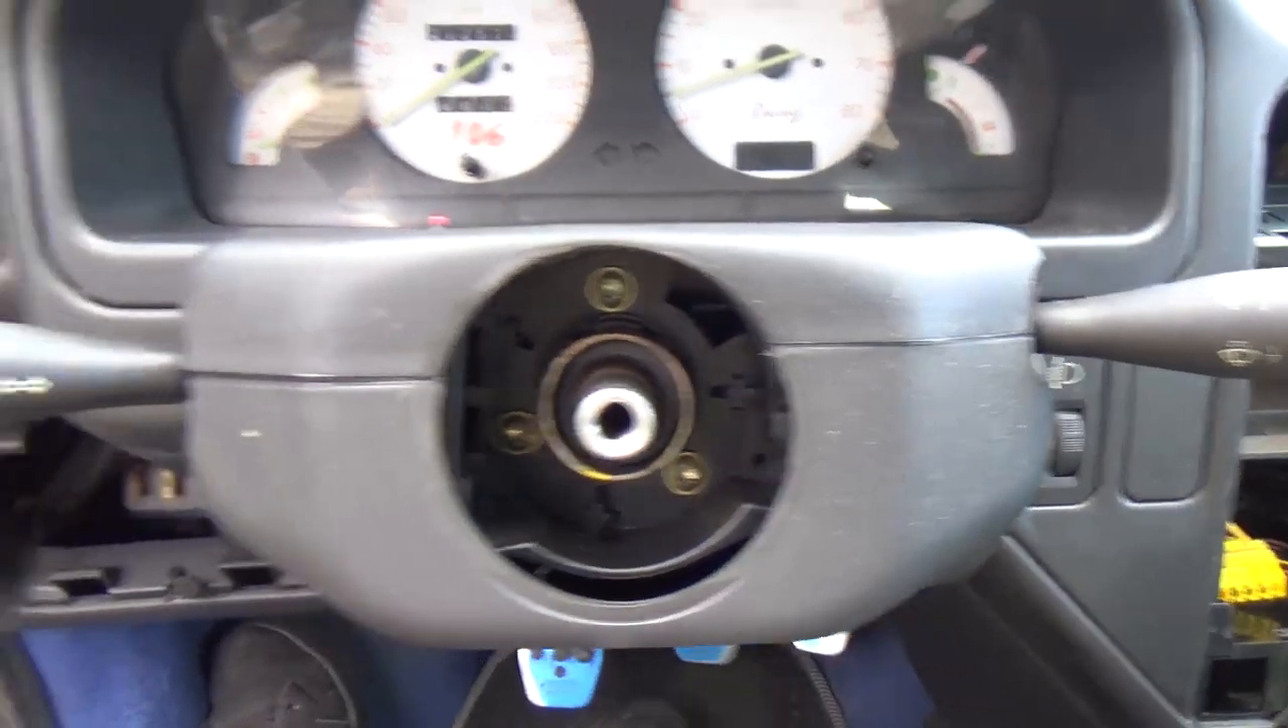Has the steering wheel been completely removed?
Yes.